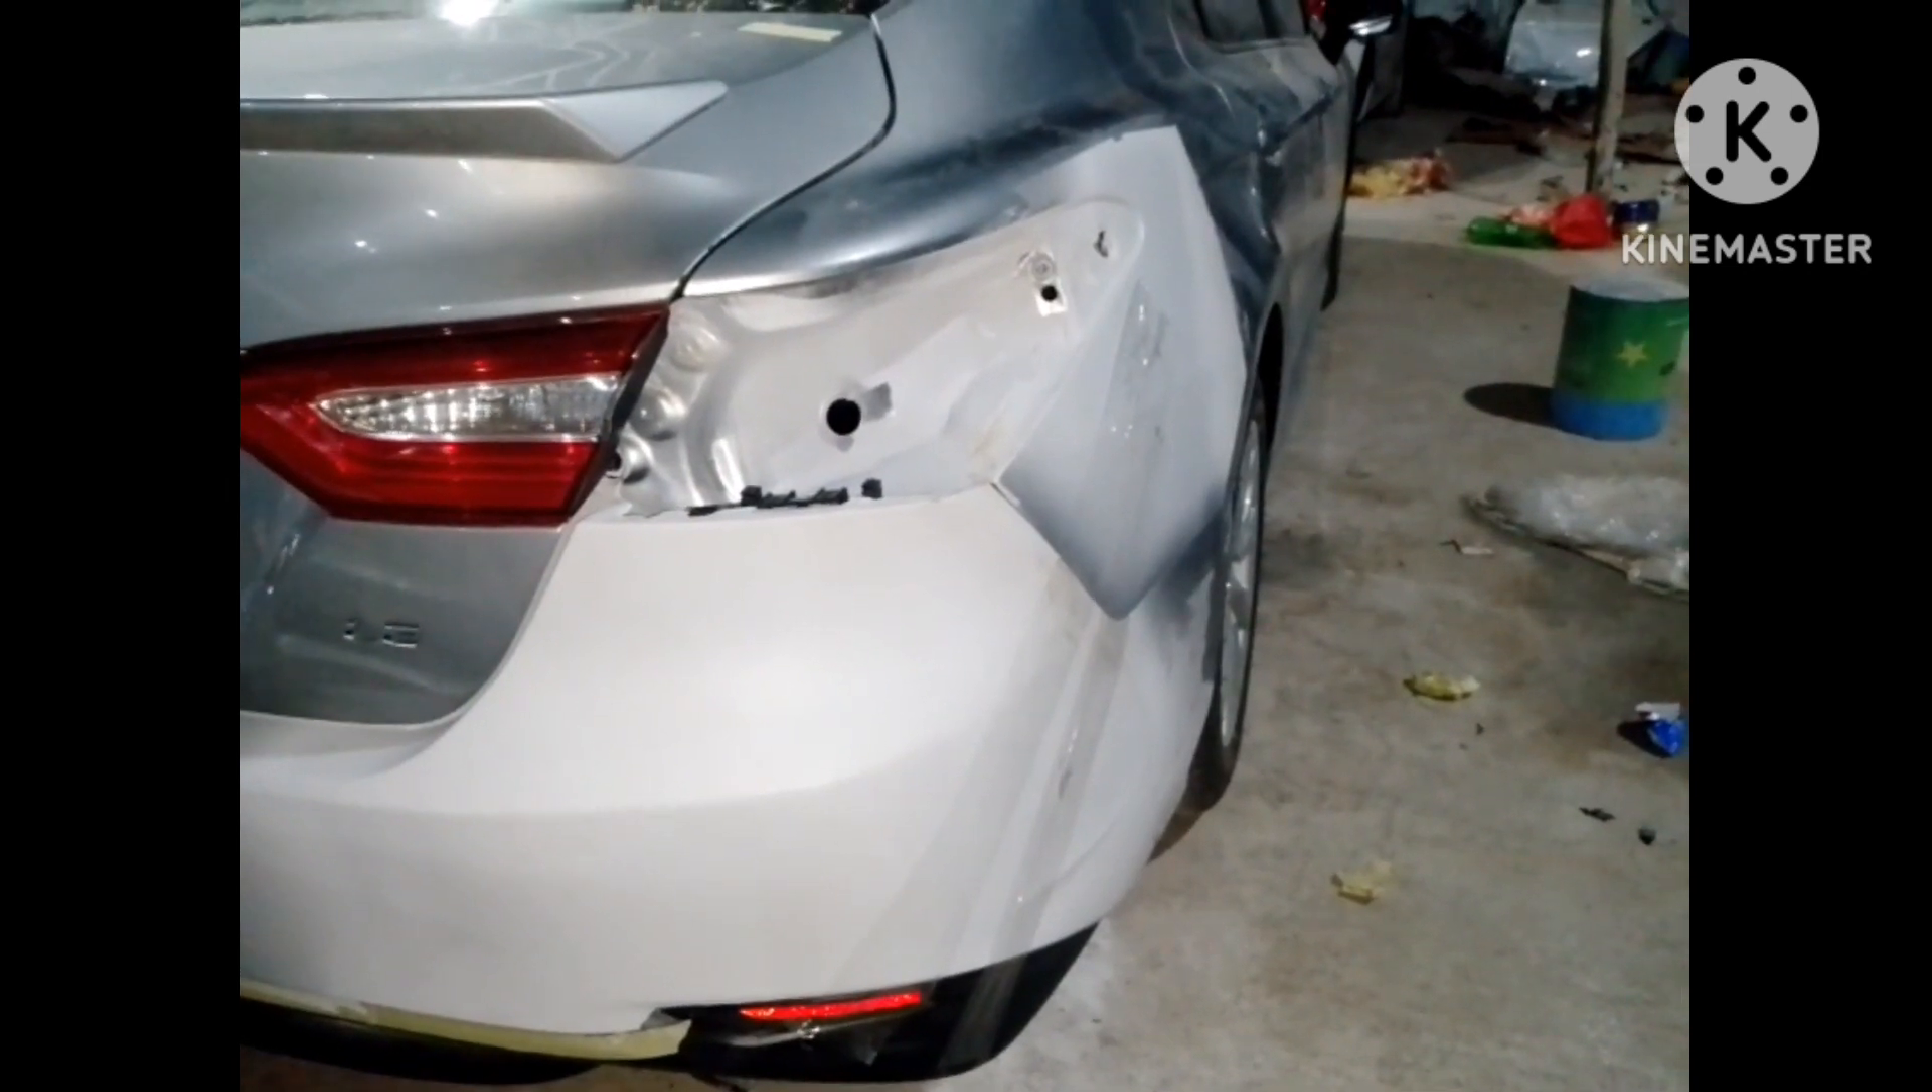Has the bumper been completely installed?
Yes.